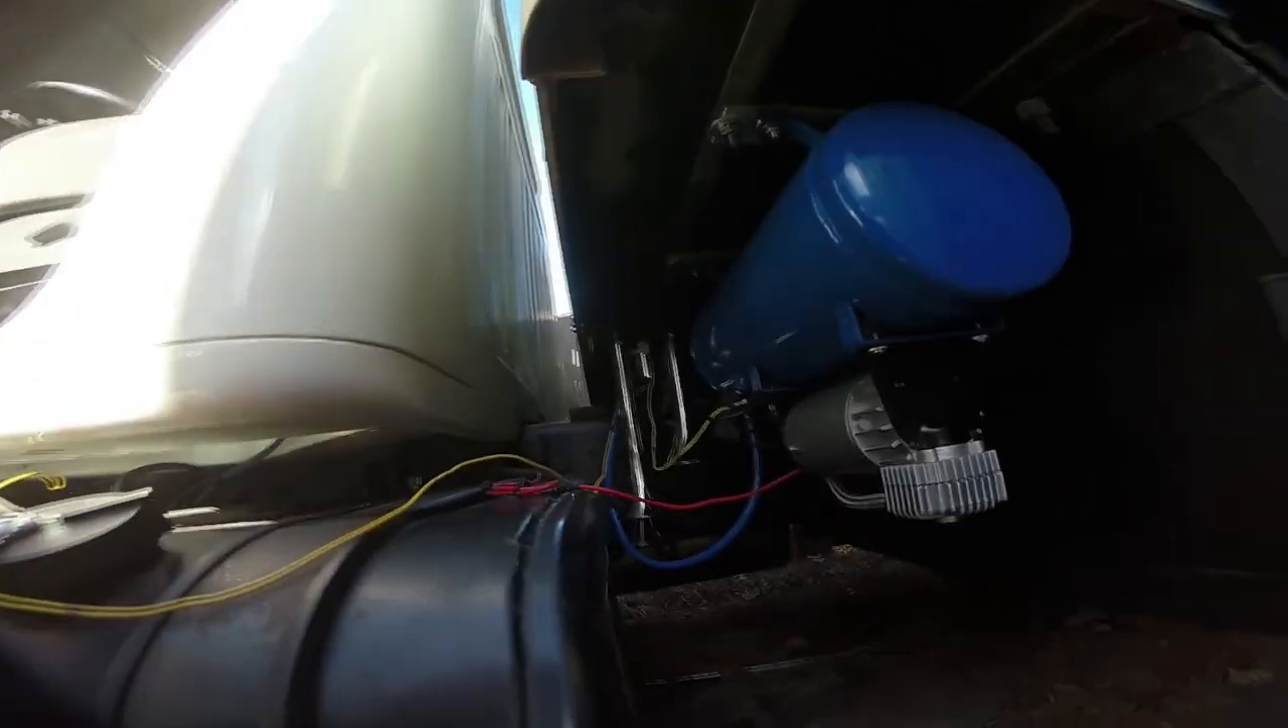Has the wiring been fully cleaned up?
No.